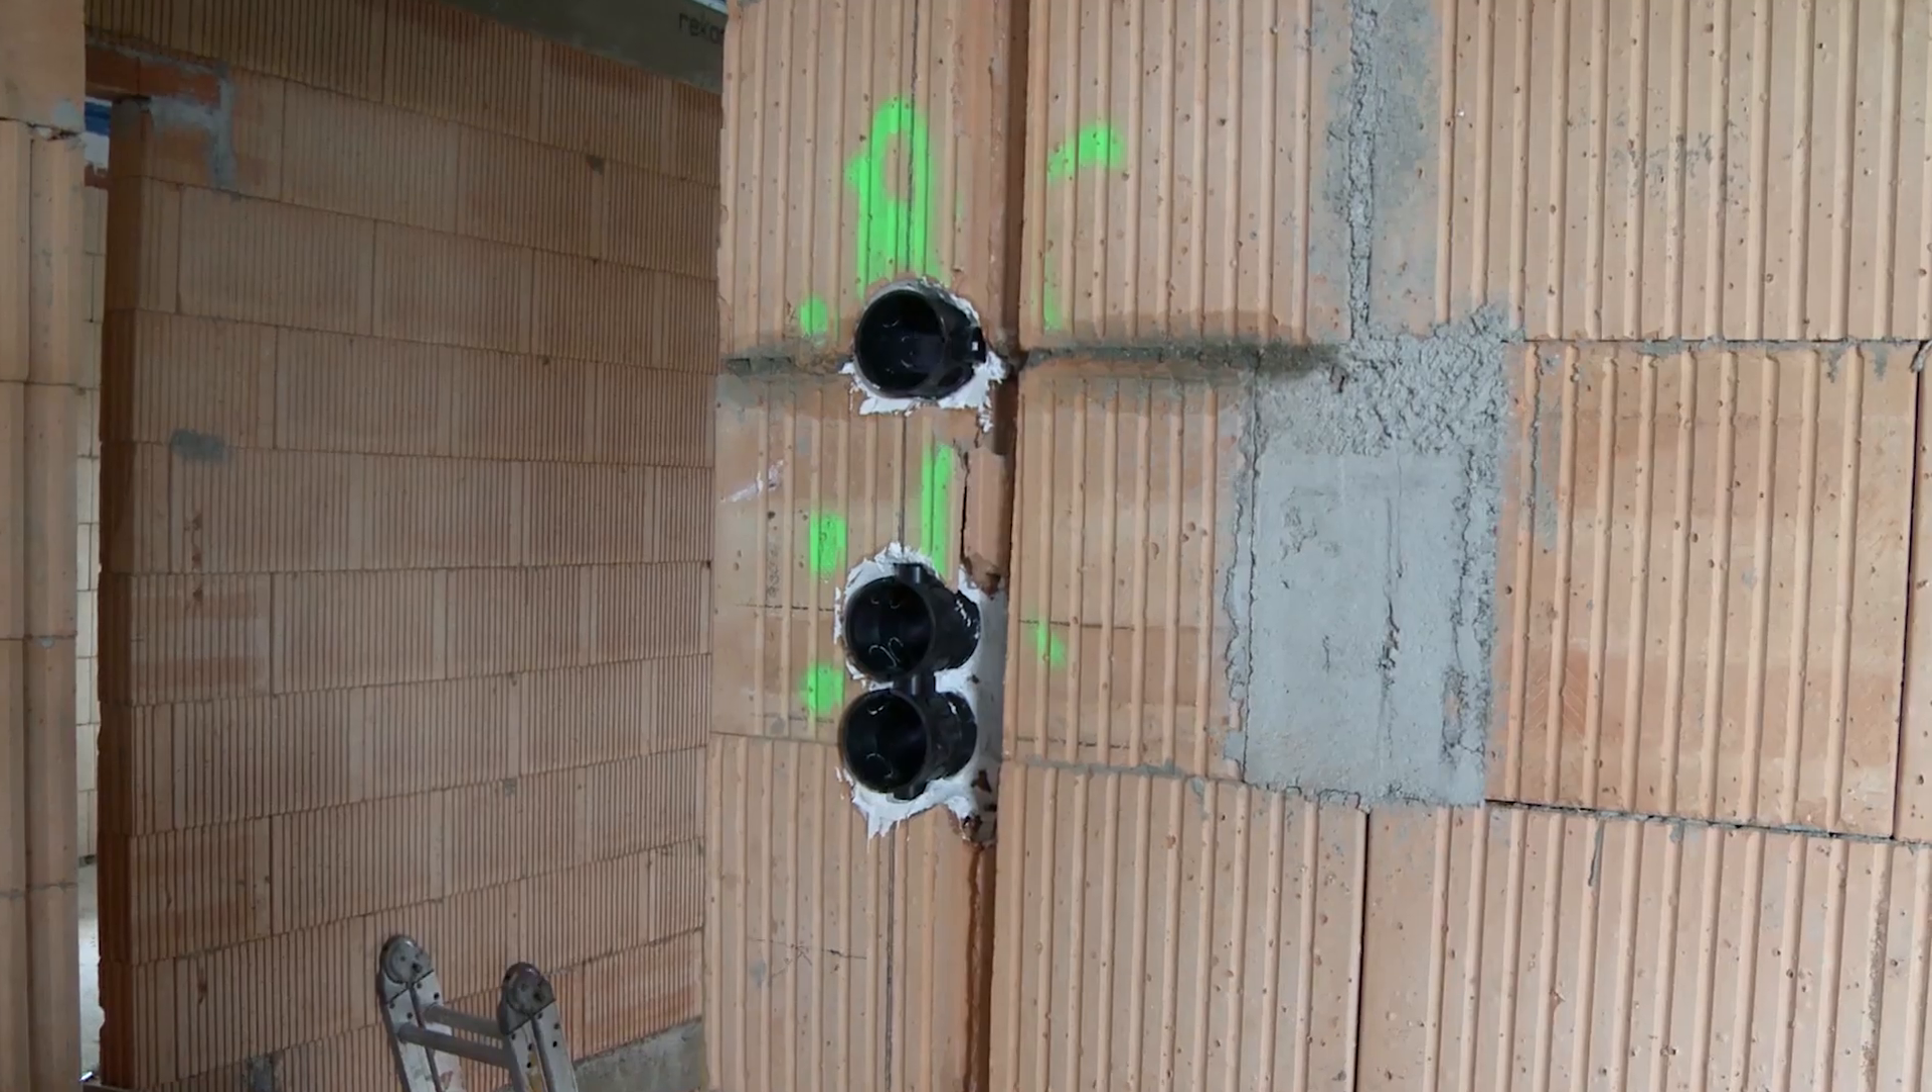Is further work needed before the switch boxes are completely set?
No.